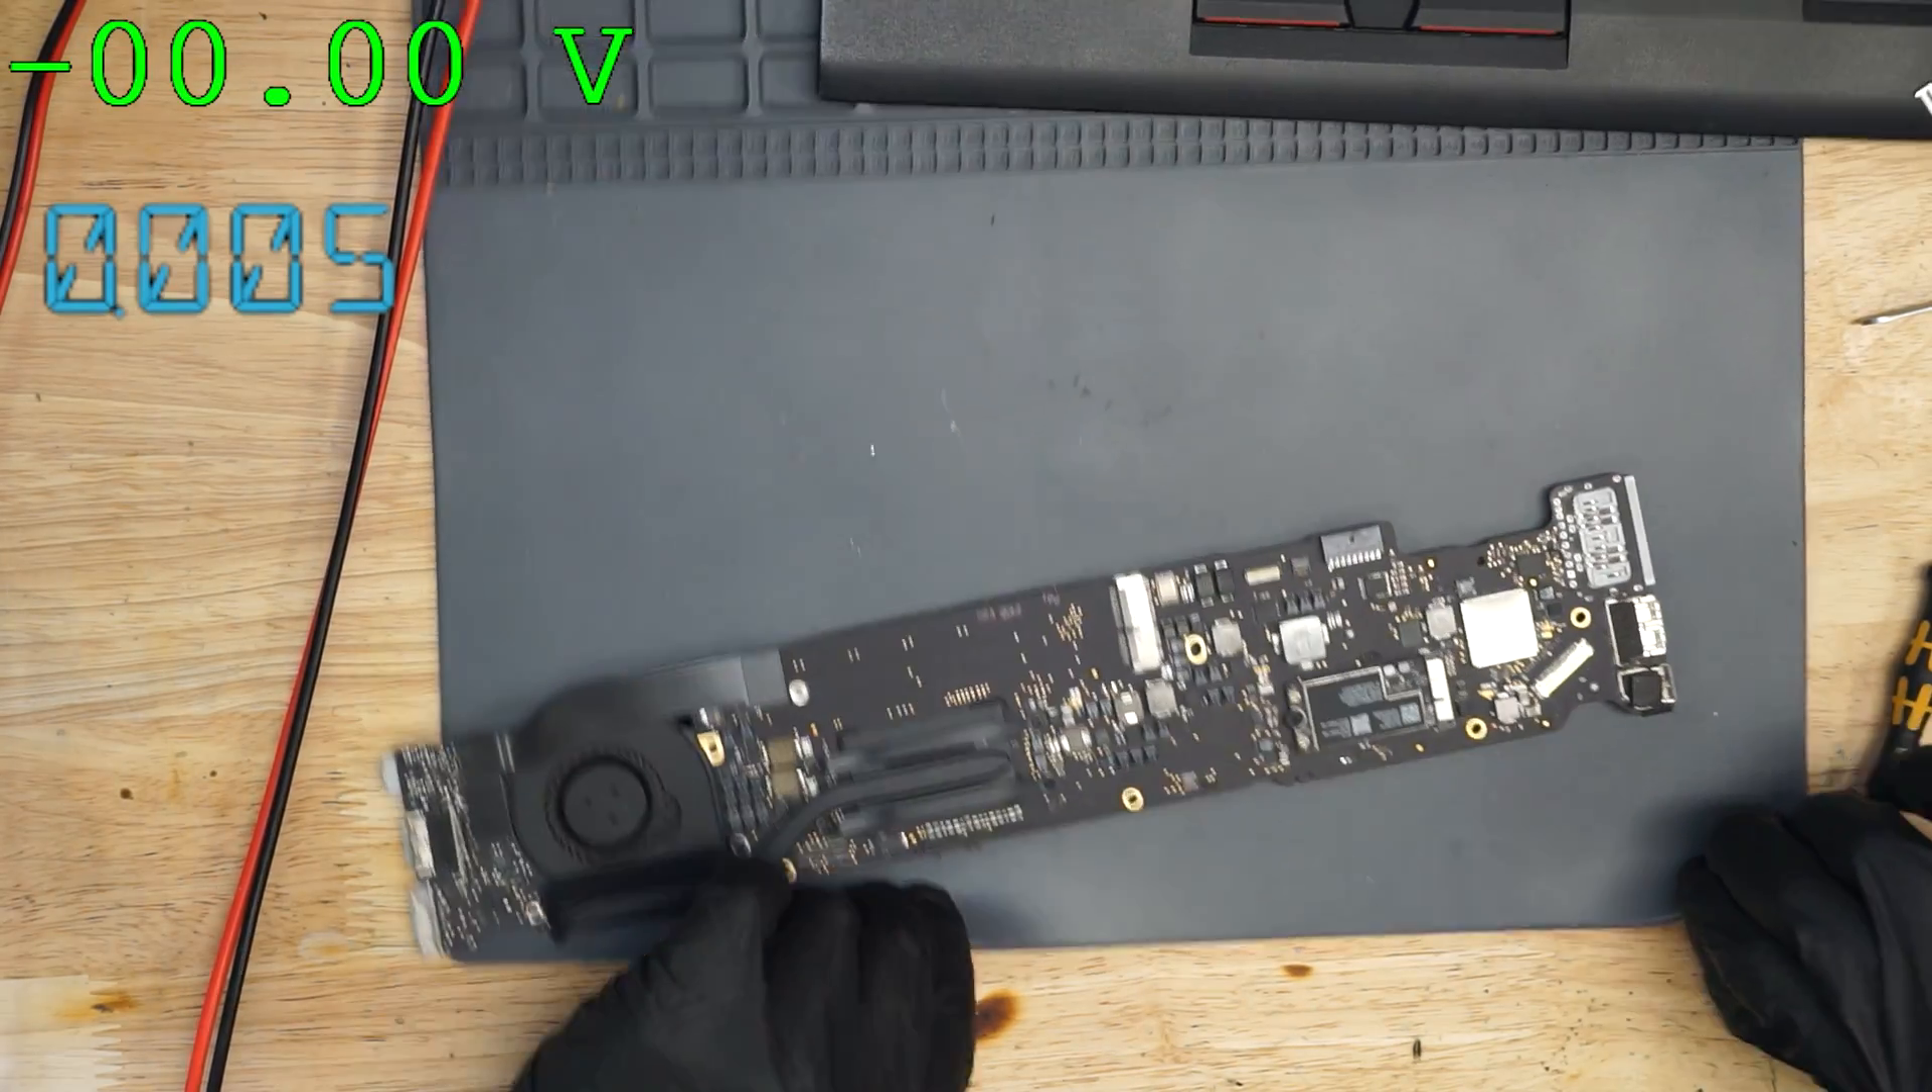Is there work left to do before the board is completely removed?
No.